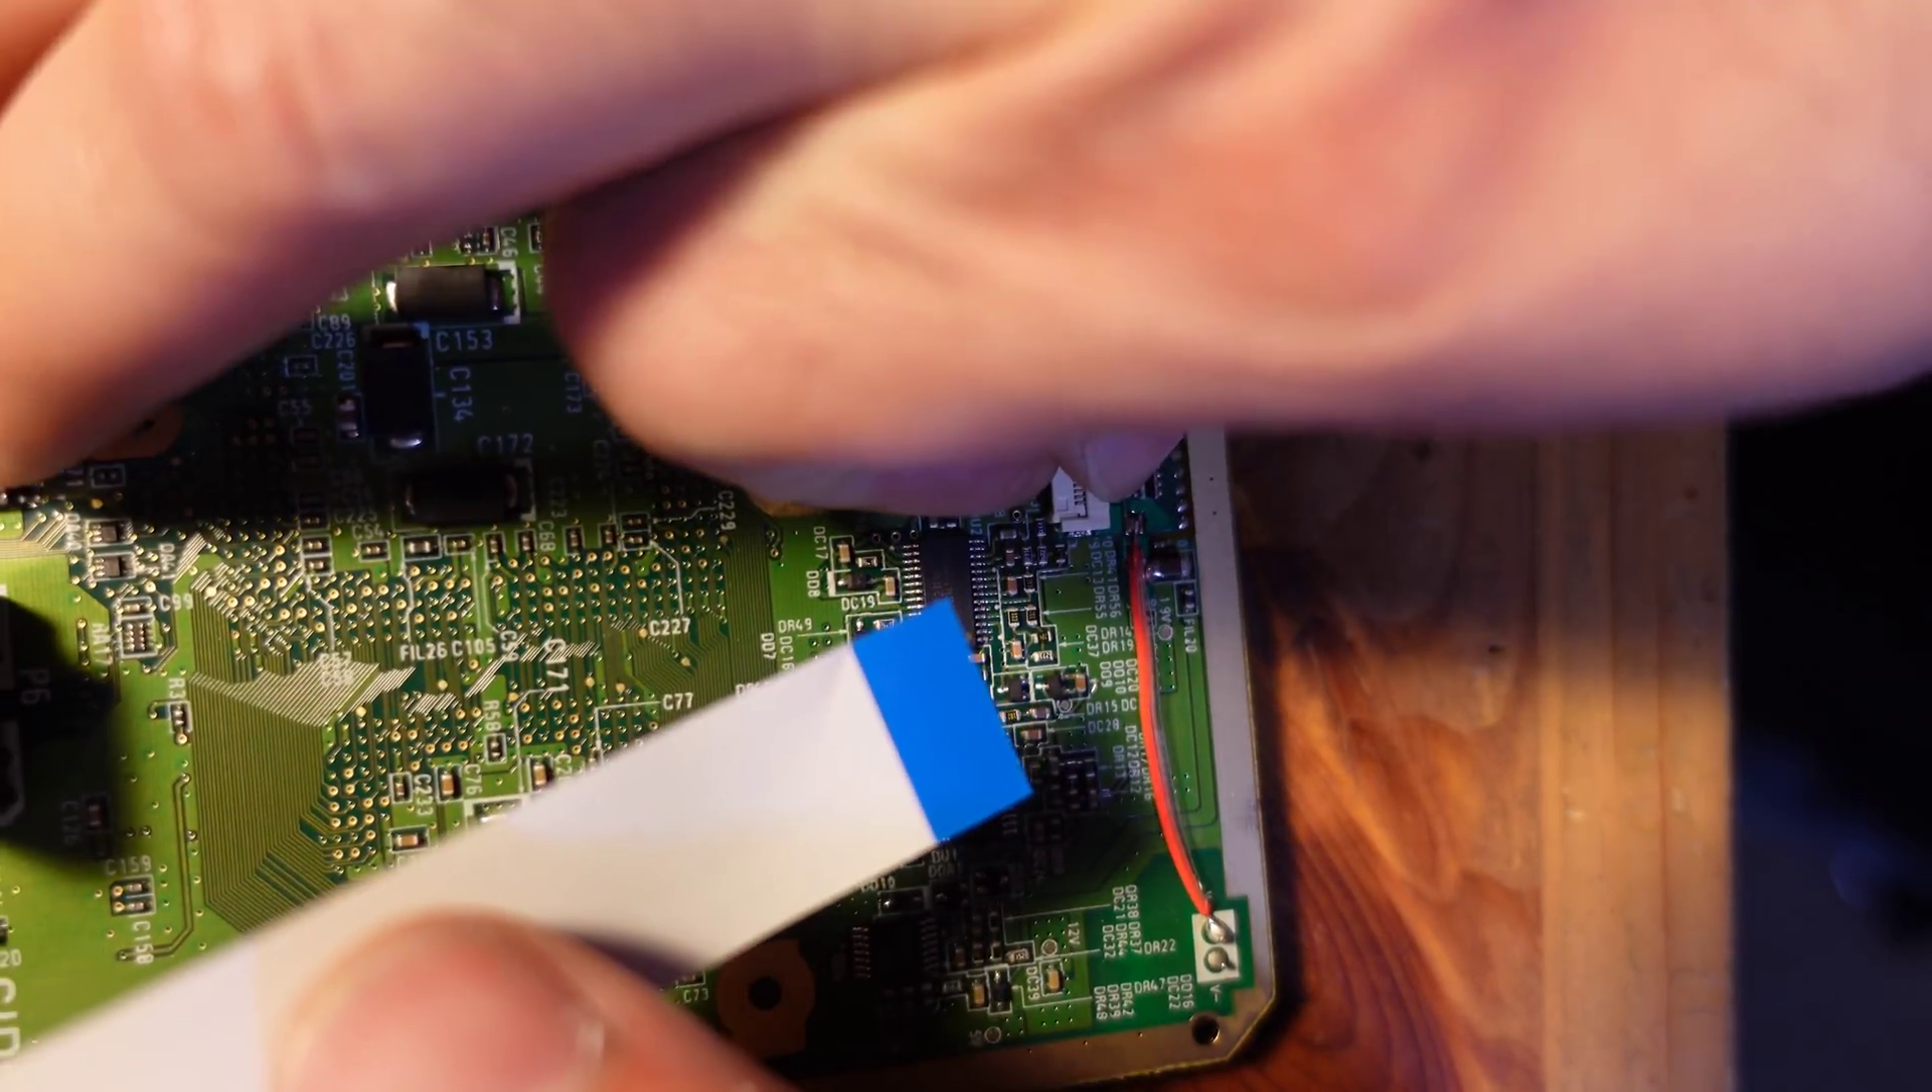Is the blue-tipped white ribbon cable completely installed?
No.